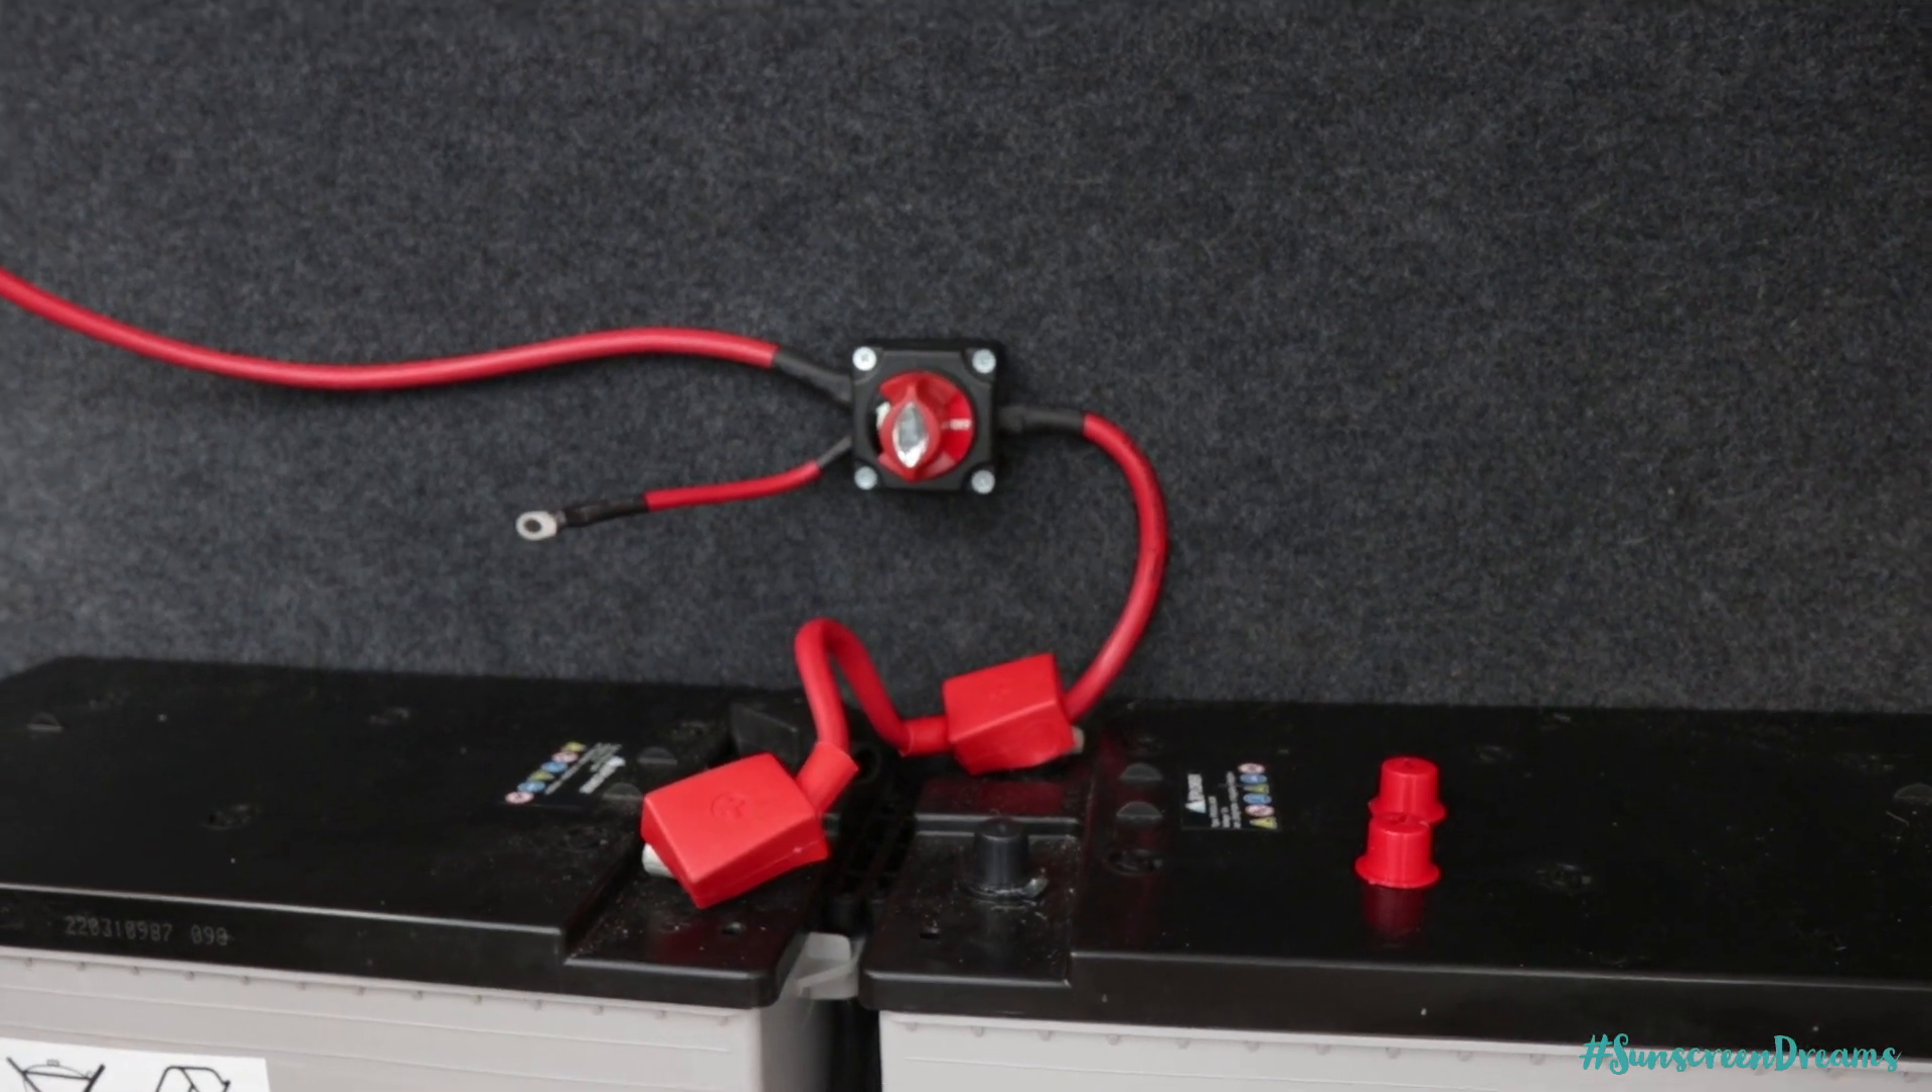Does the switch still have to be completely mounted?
No.